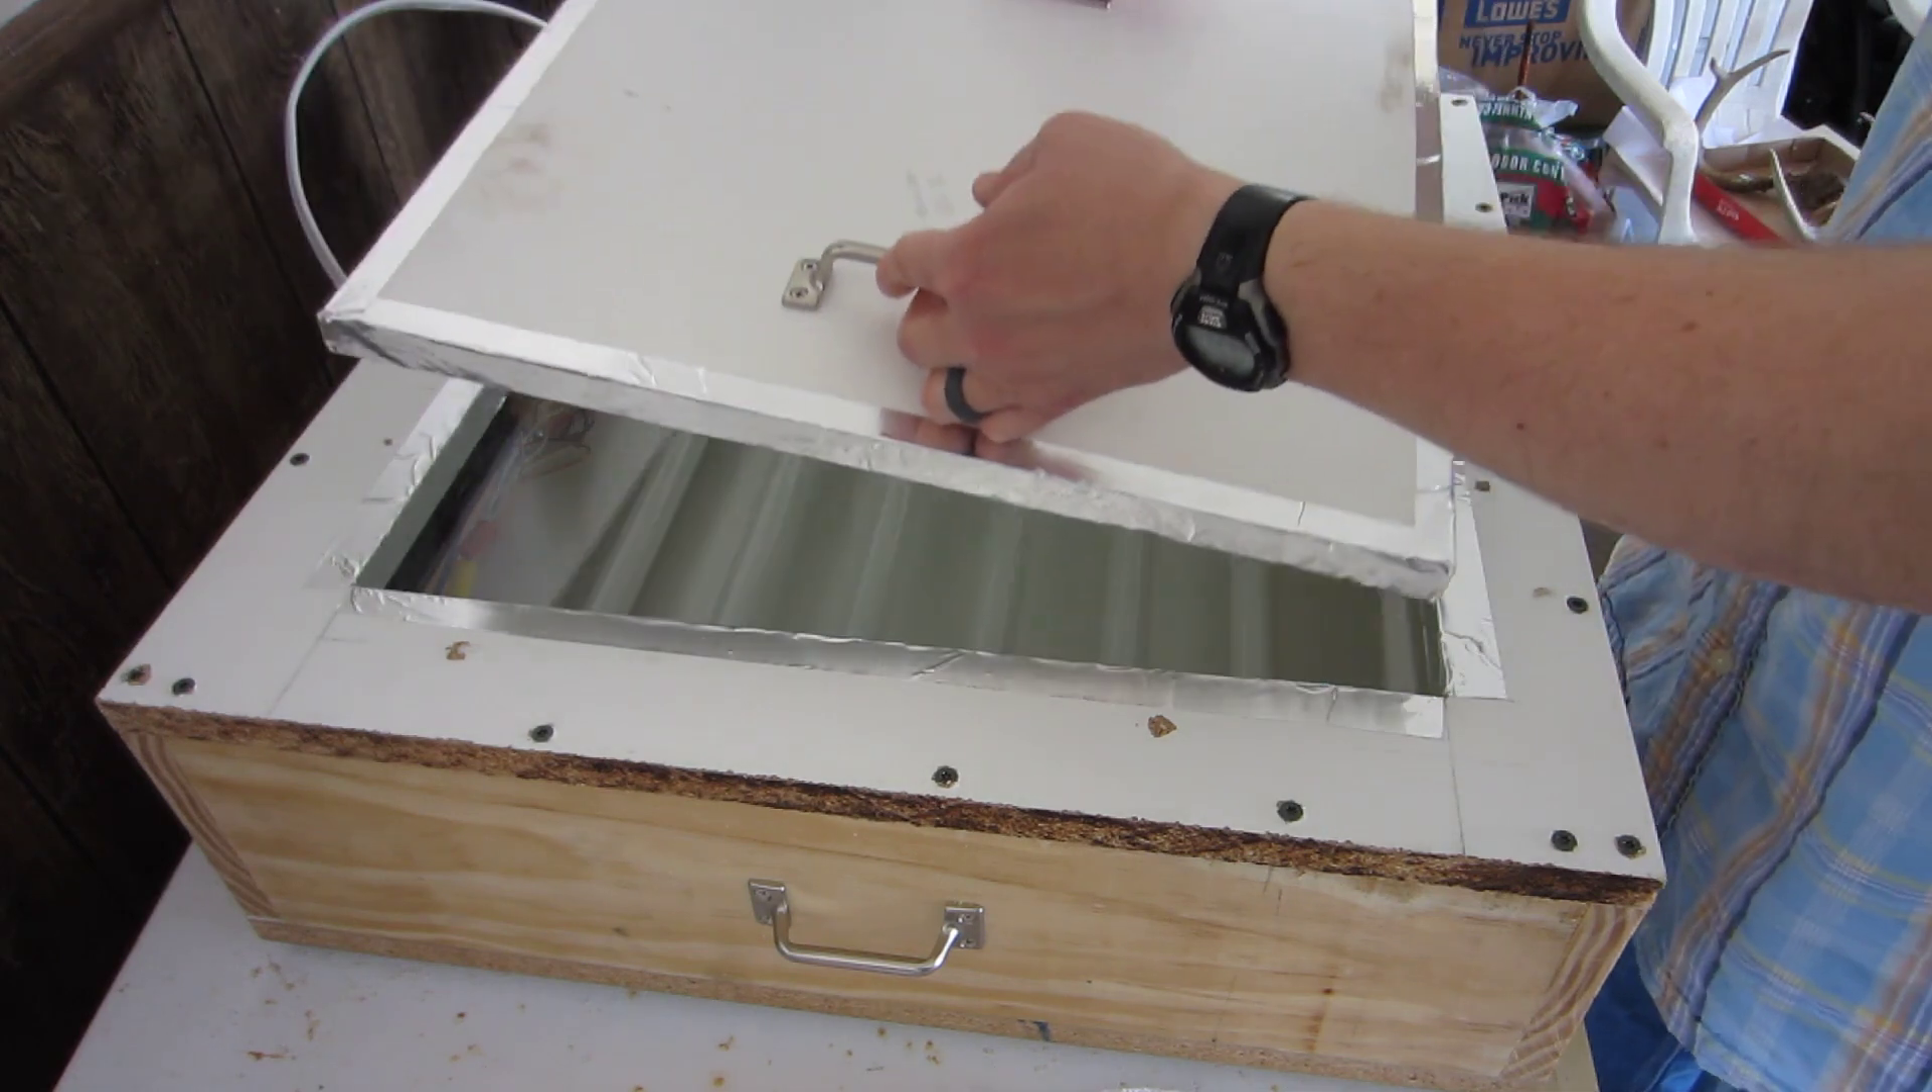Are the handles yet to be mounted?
No.